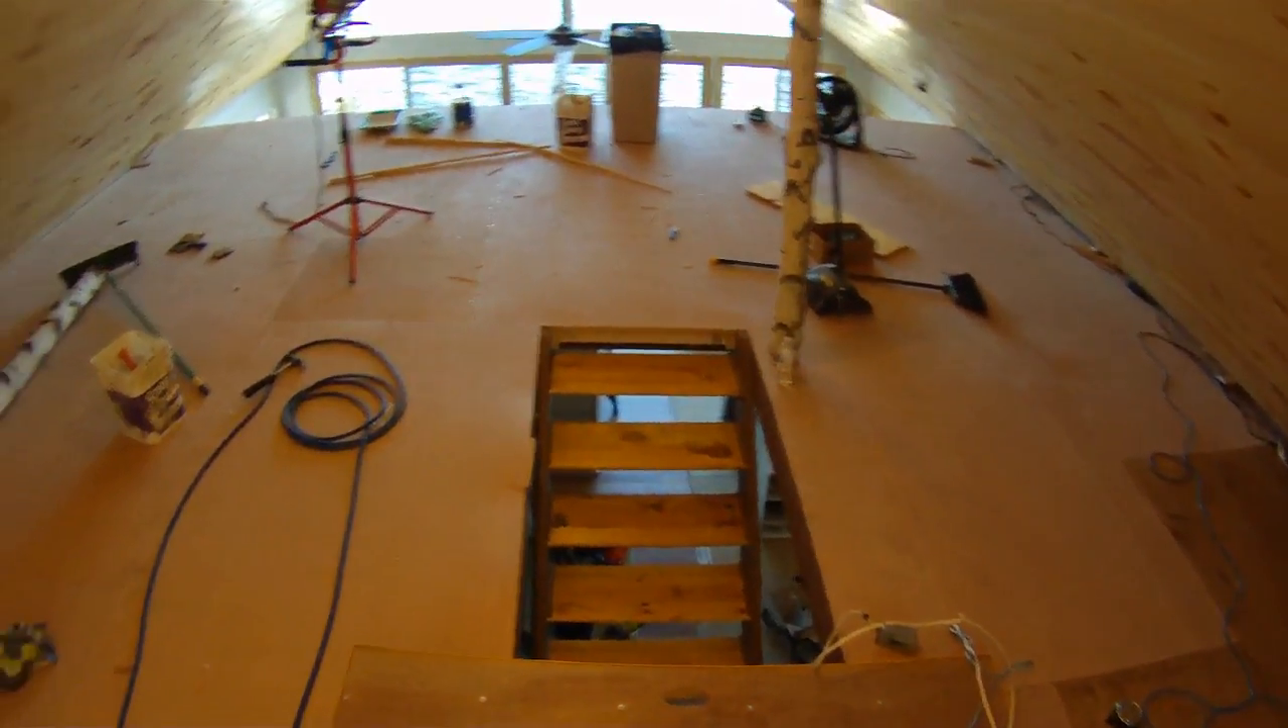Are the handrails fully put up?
No.